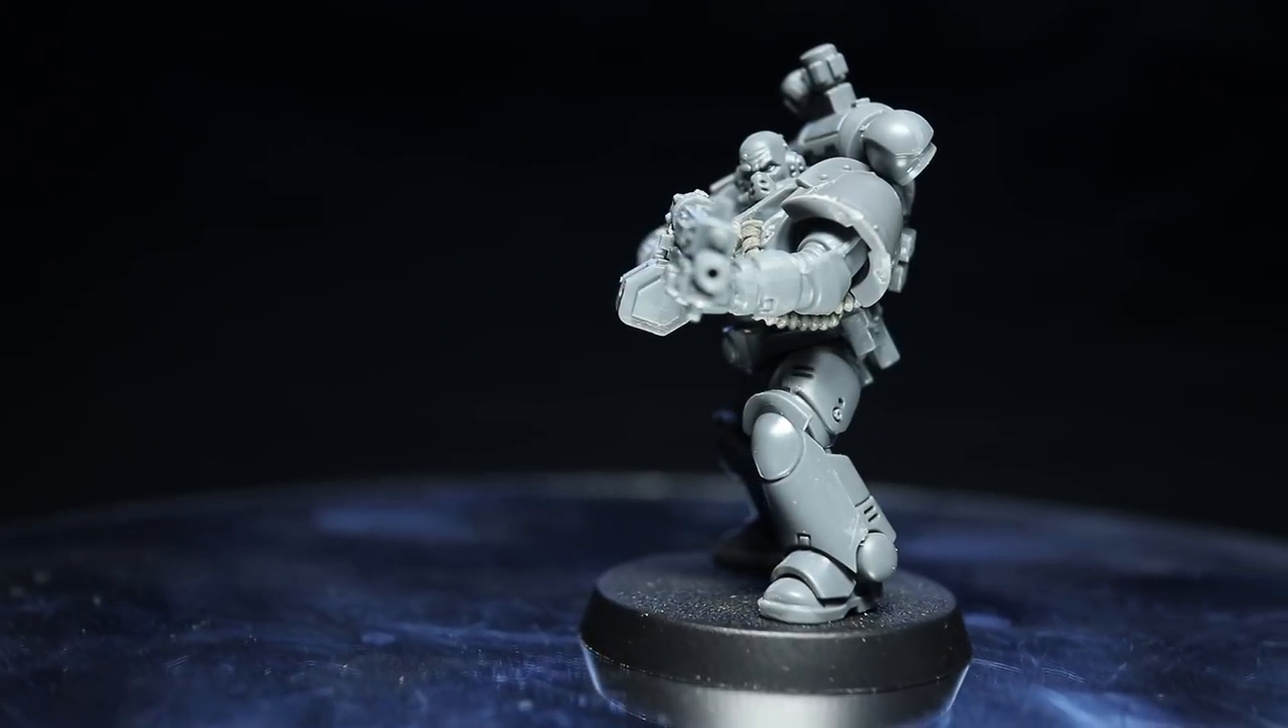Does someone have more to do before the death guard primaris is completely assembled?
No.